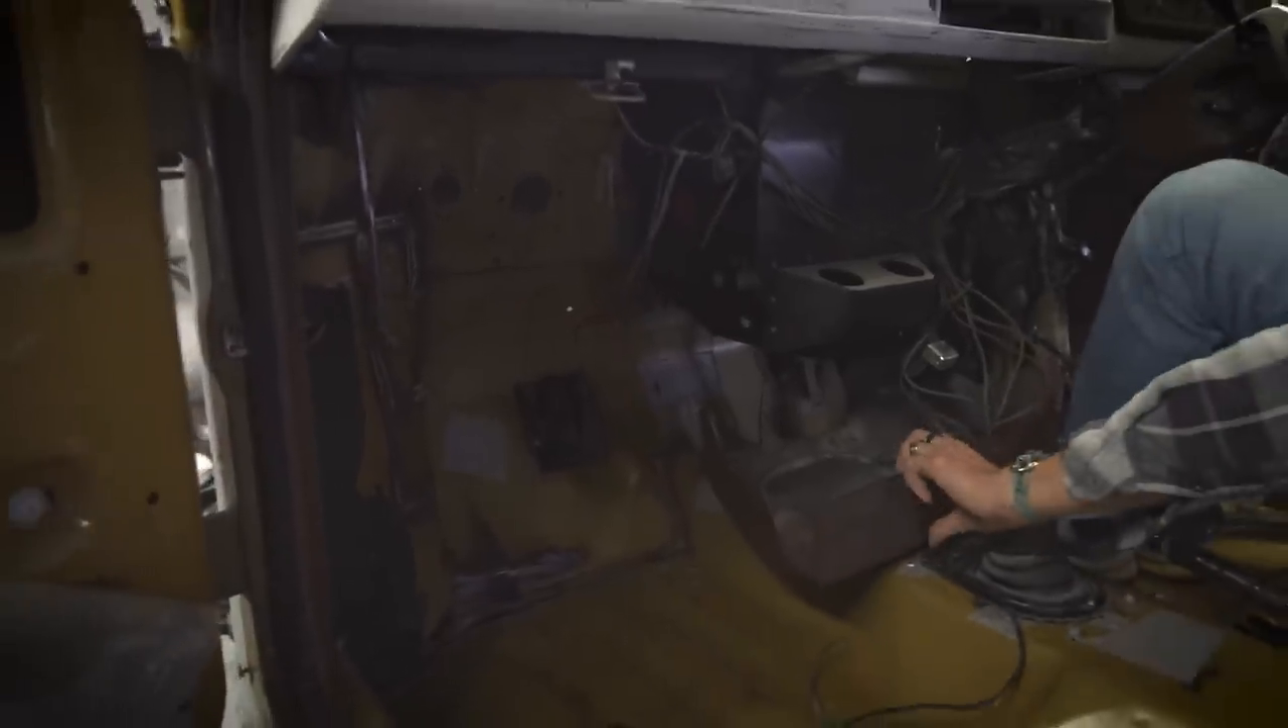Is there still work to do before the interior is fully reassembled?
Yes.